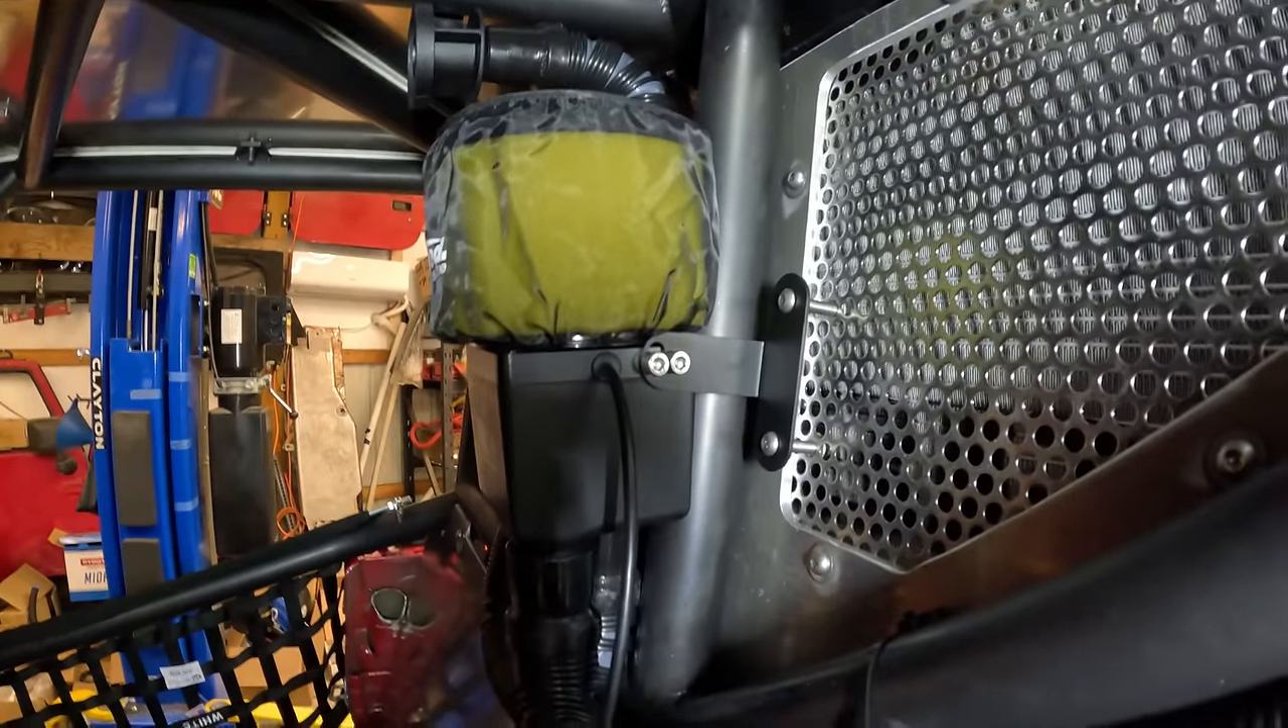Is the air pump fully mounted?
Yes.